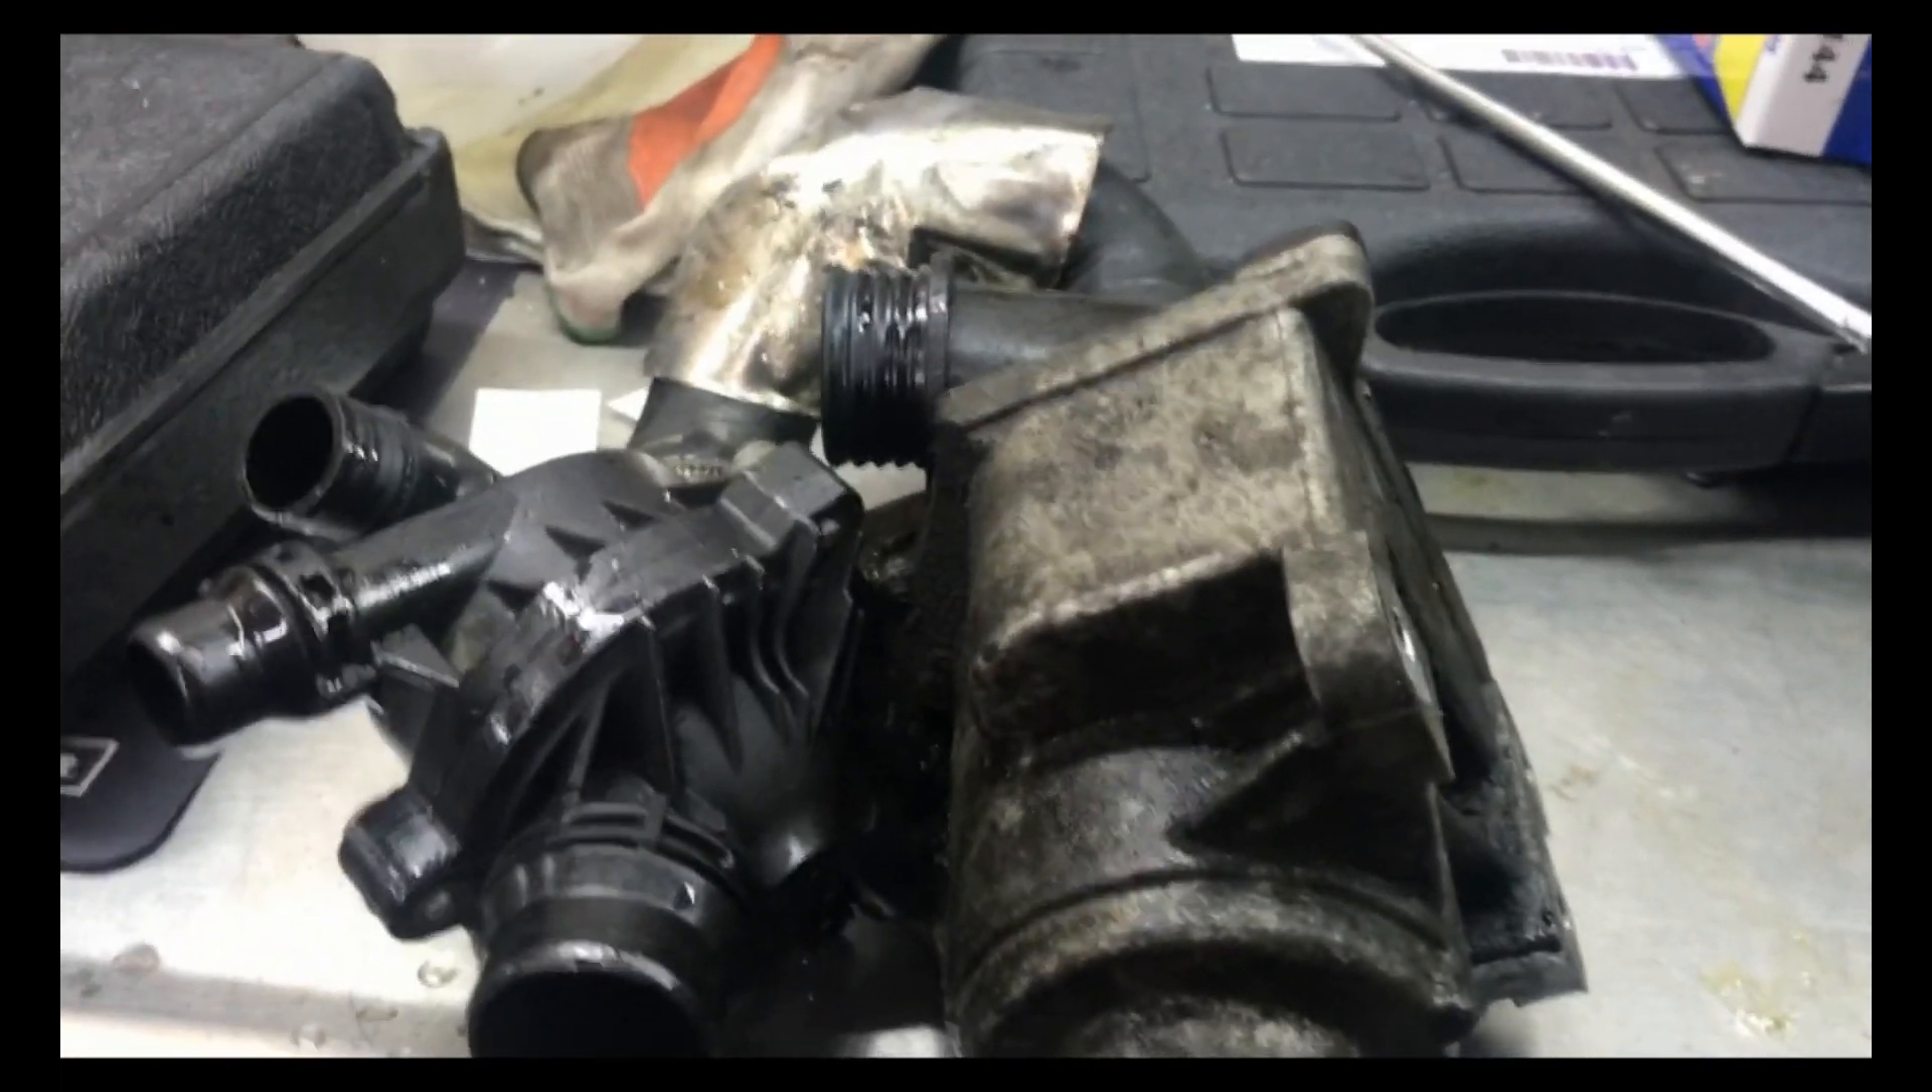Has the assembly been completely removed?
Yes.